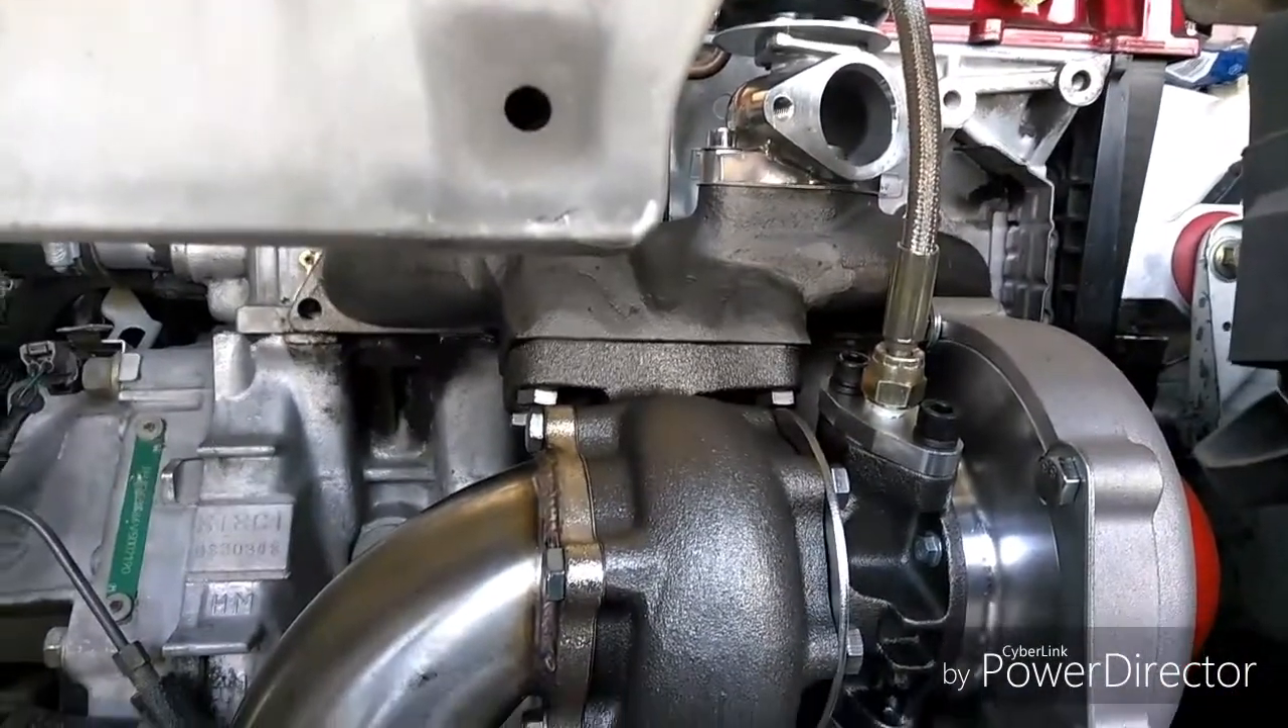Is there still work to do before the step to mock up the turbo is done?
No.